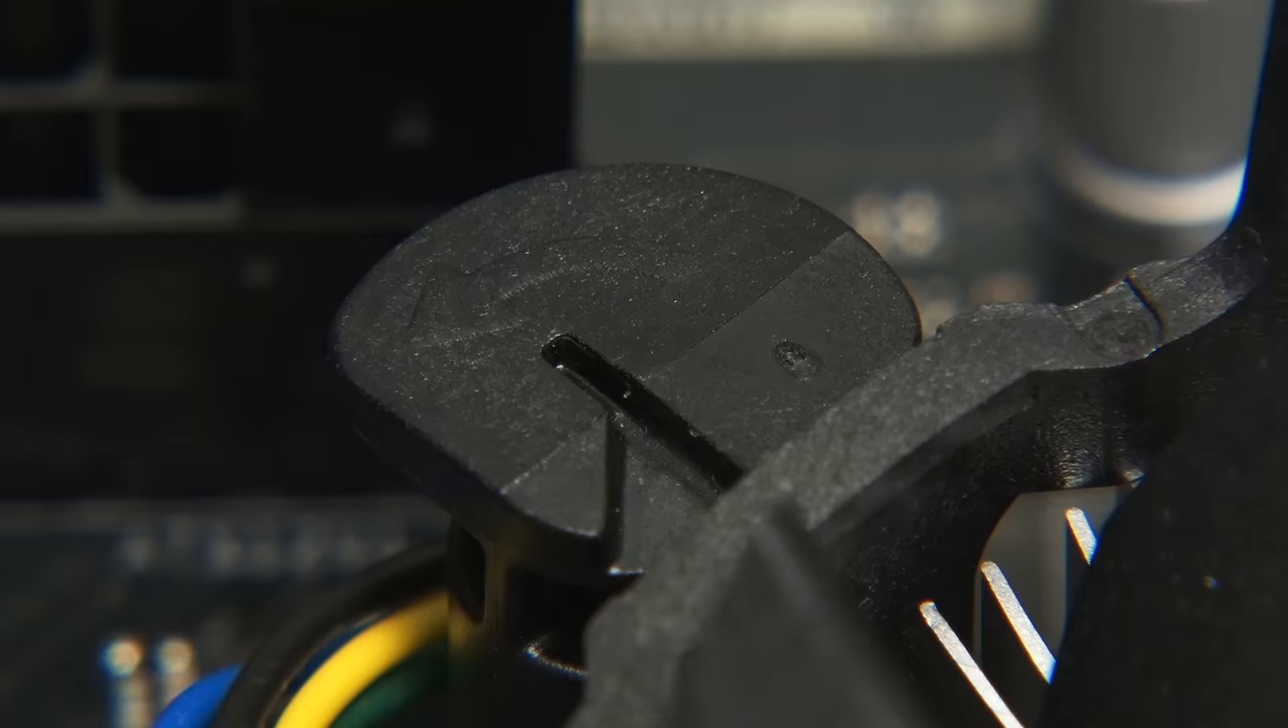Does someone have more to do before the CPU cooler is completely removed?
Yes.